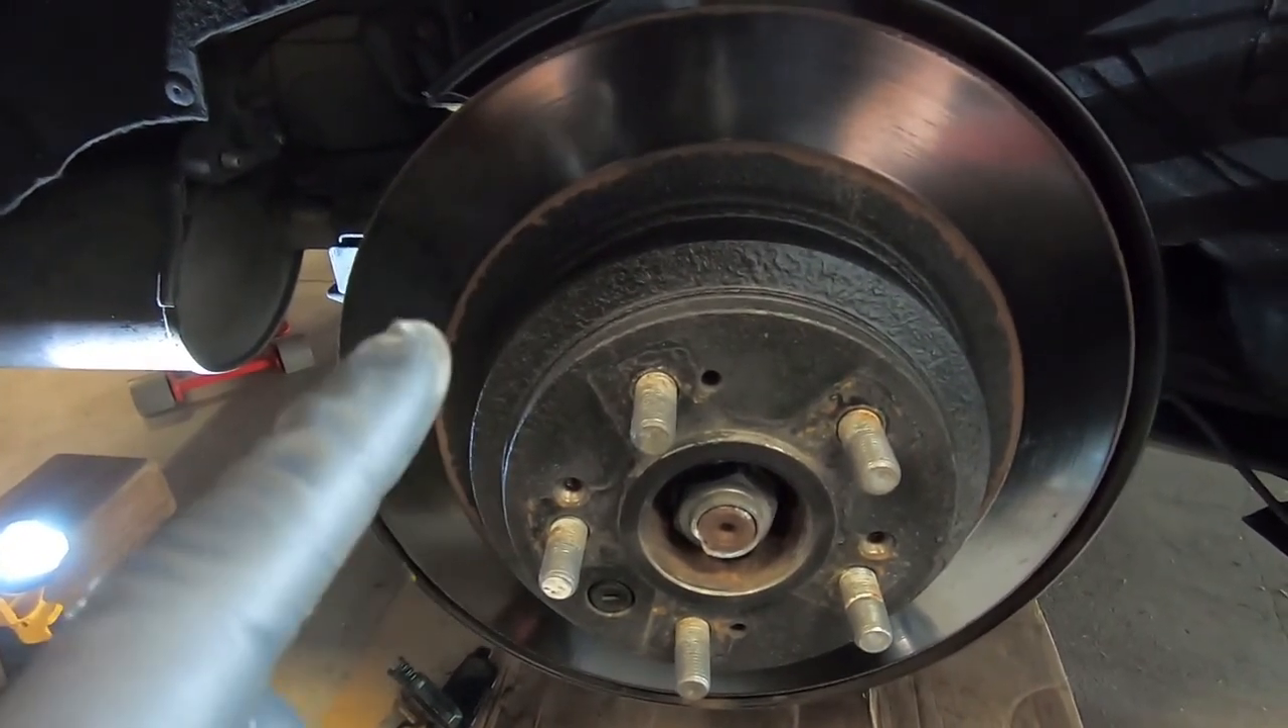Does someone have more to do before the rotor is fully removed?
Yes.